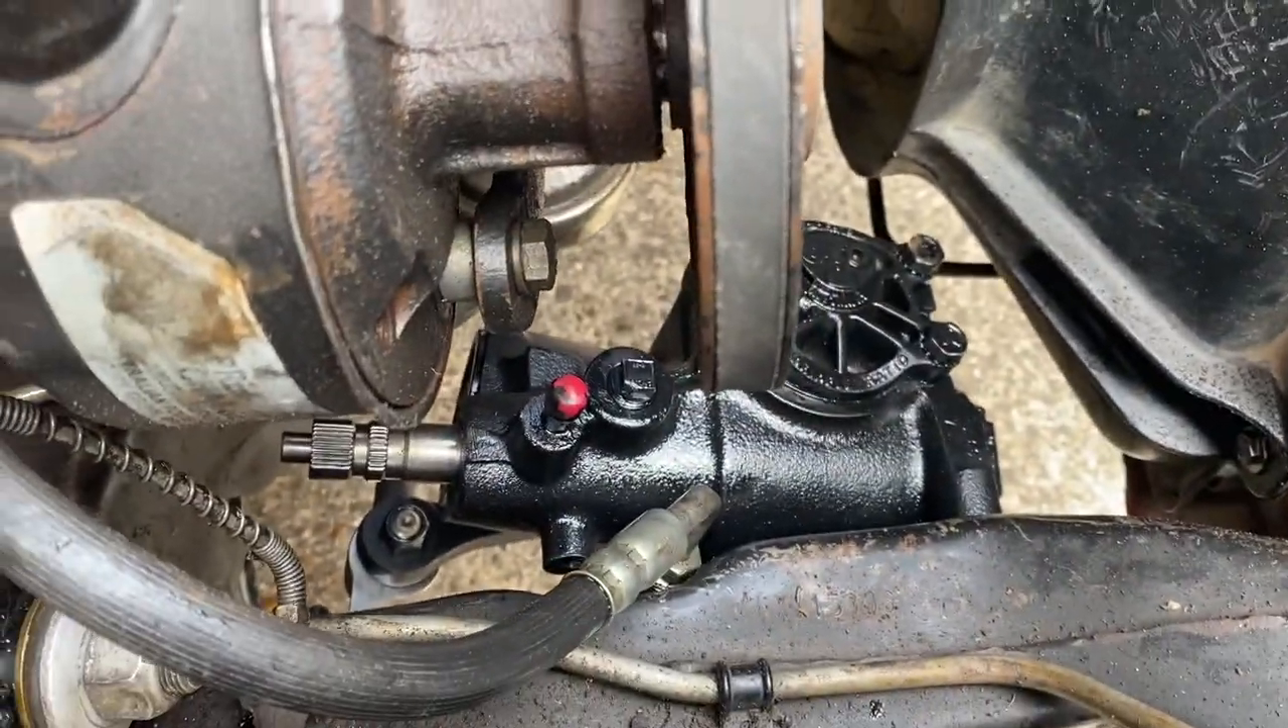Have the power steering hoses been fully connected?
No.